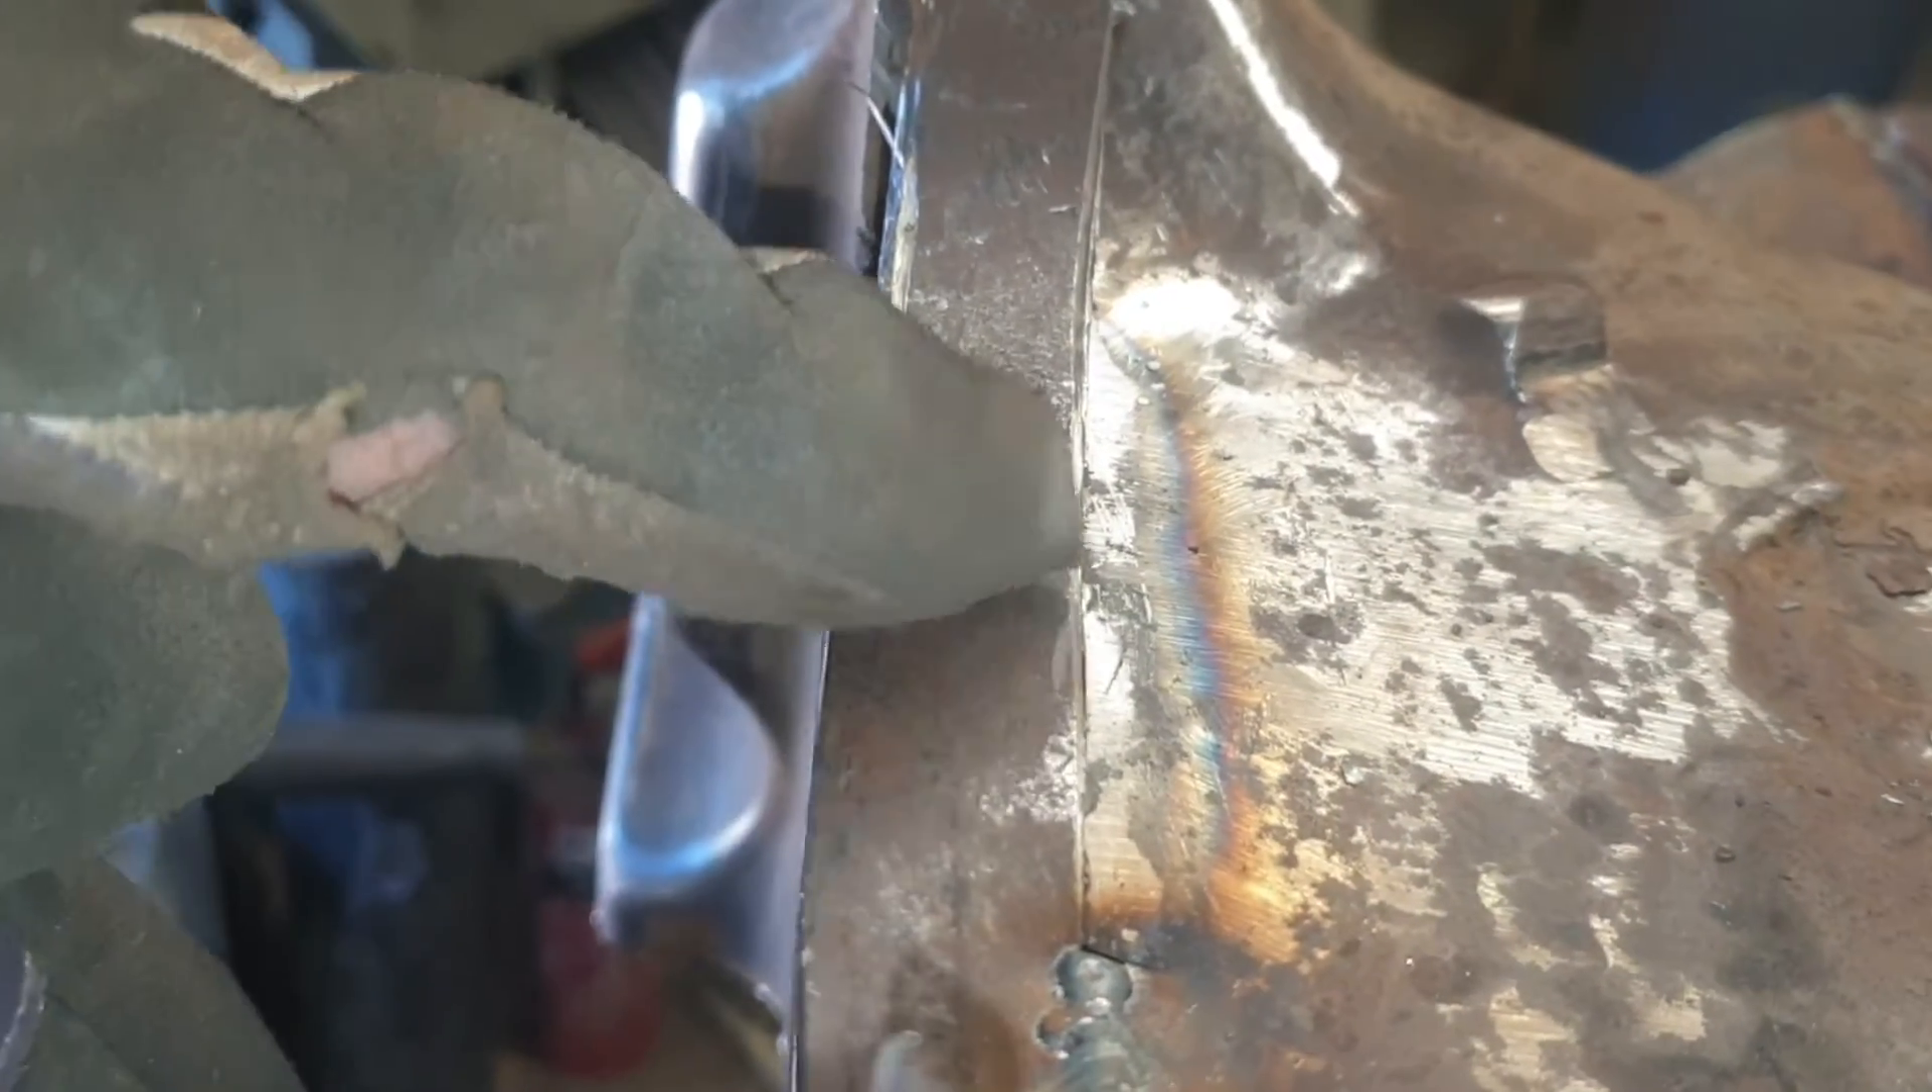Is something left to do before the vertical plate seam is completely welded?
Yes.